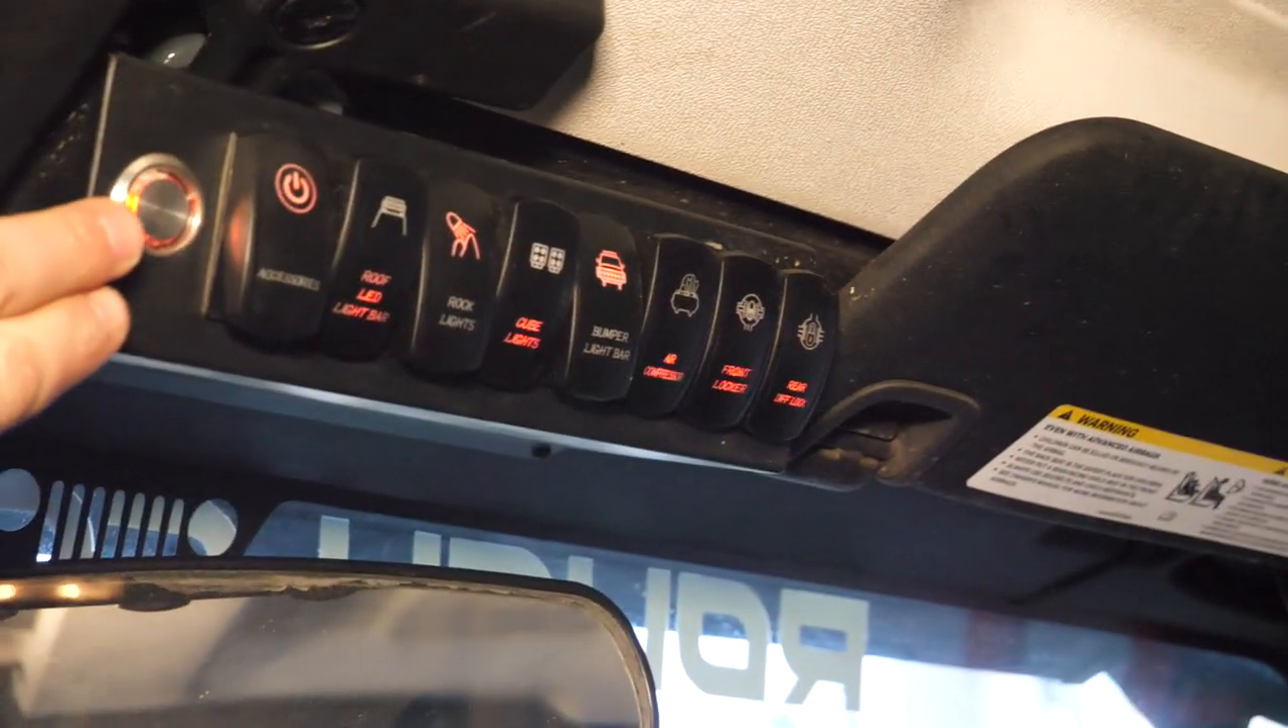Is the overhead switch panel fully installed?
Yes.